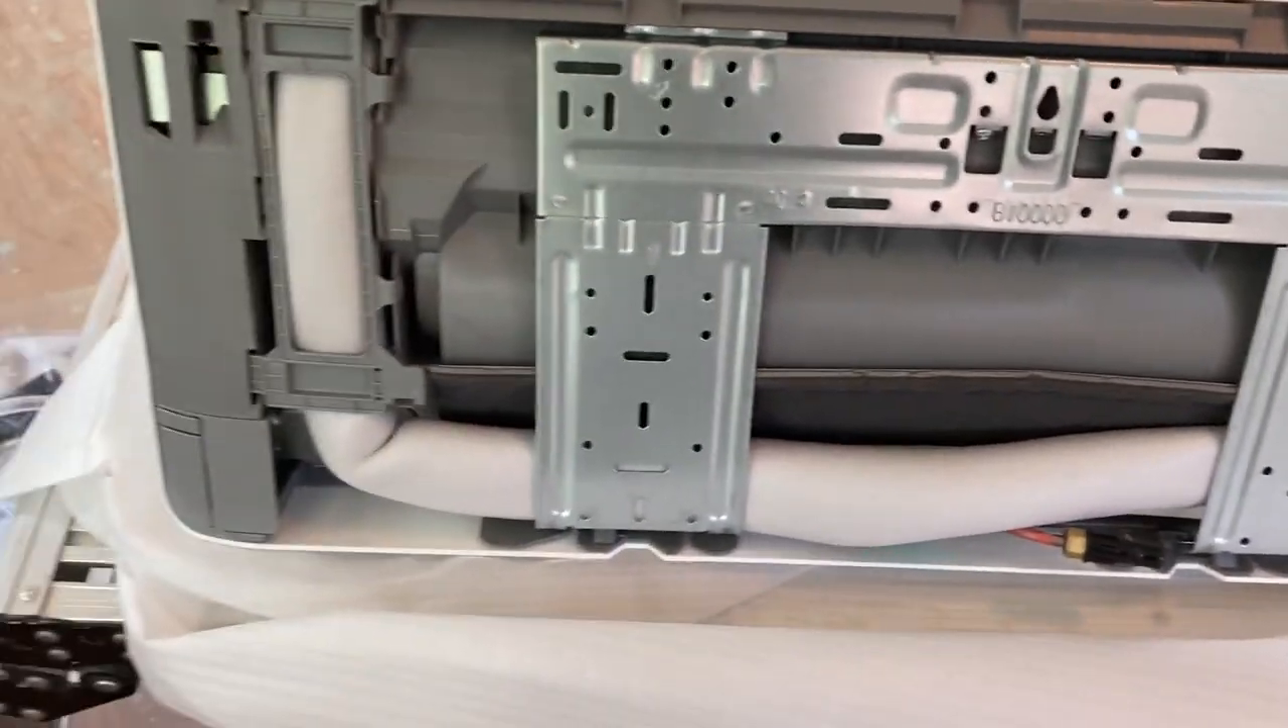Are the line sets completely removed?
No.